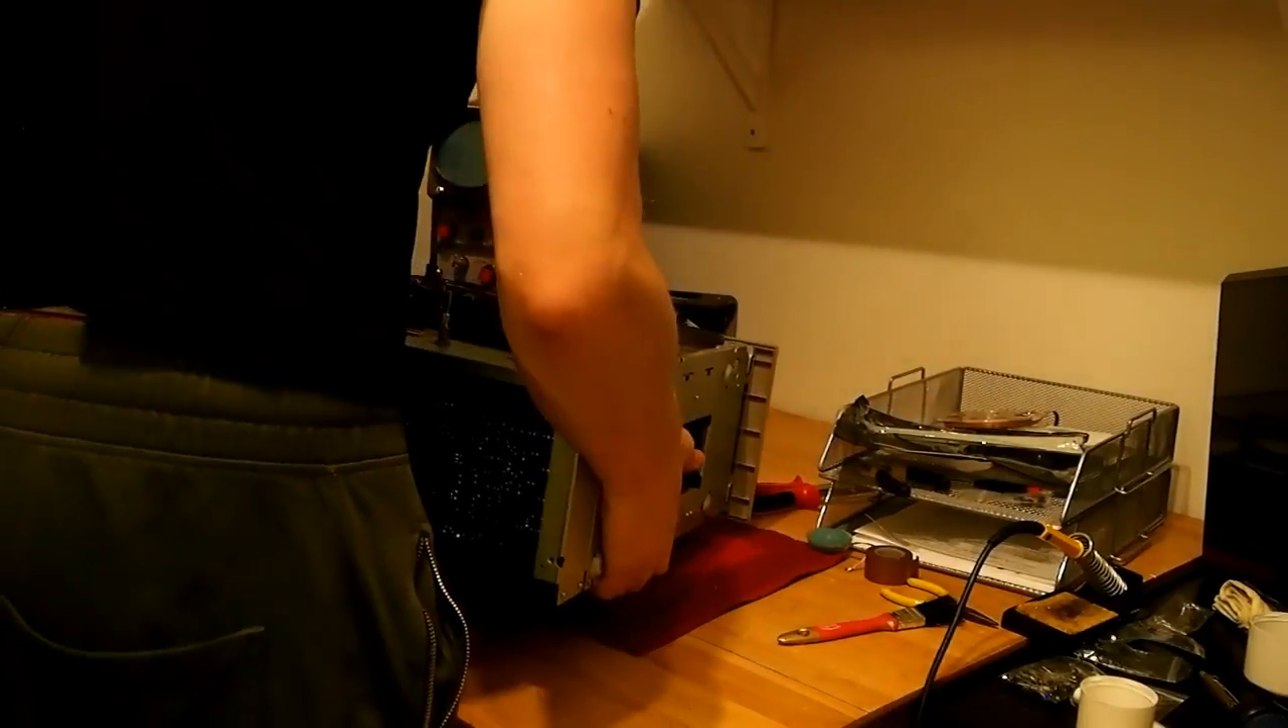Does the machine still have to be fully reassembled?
Yes.